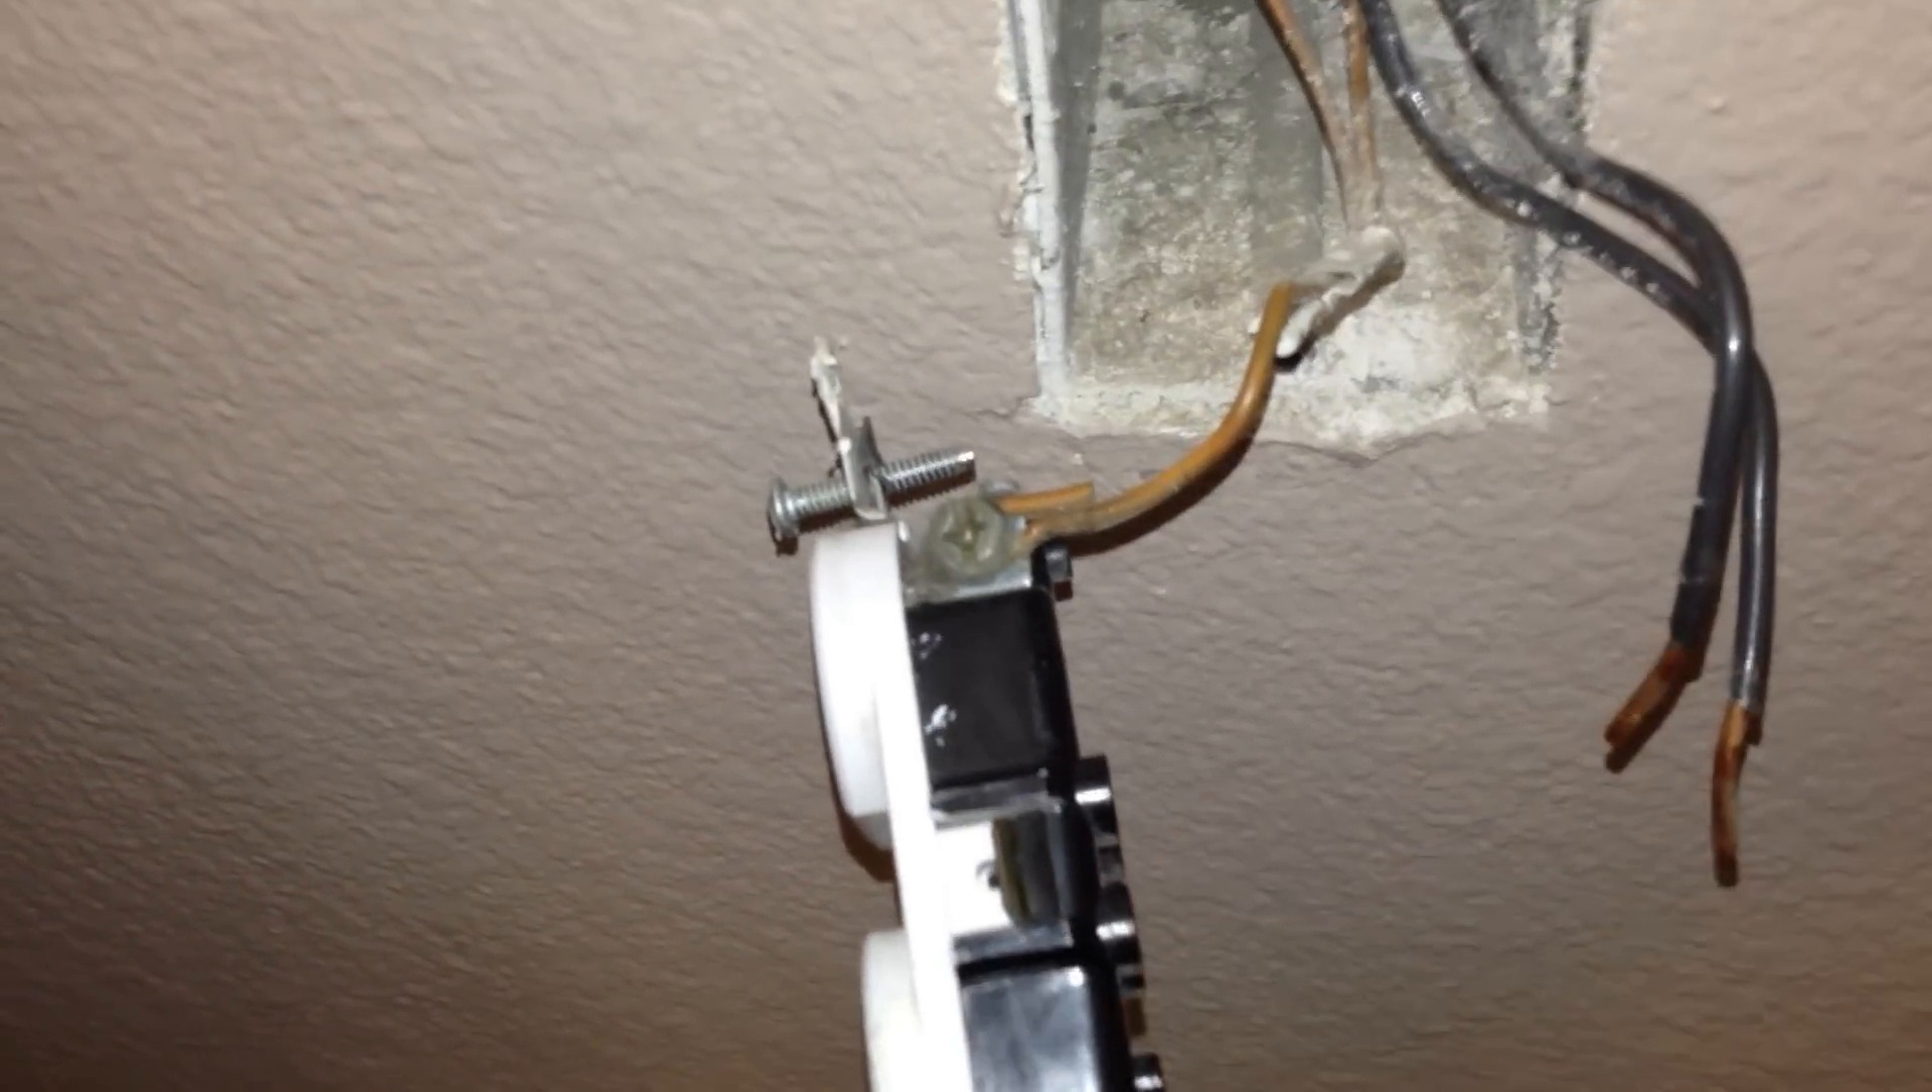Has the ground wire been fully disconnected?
No.